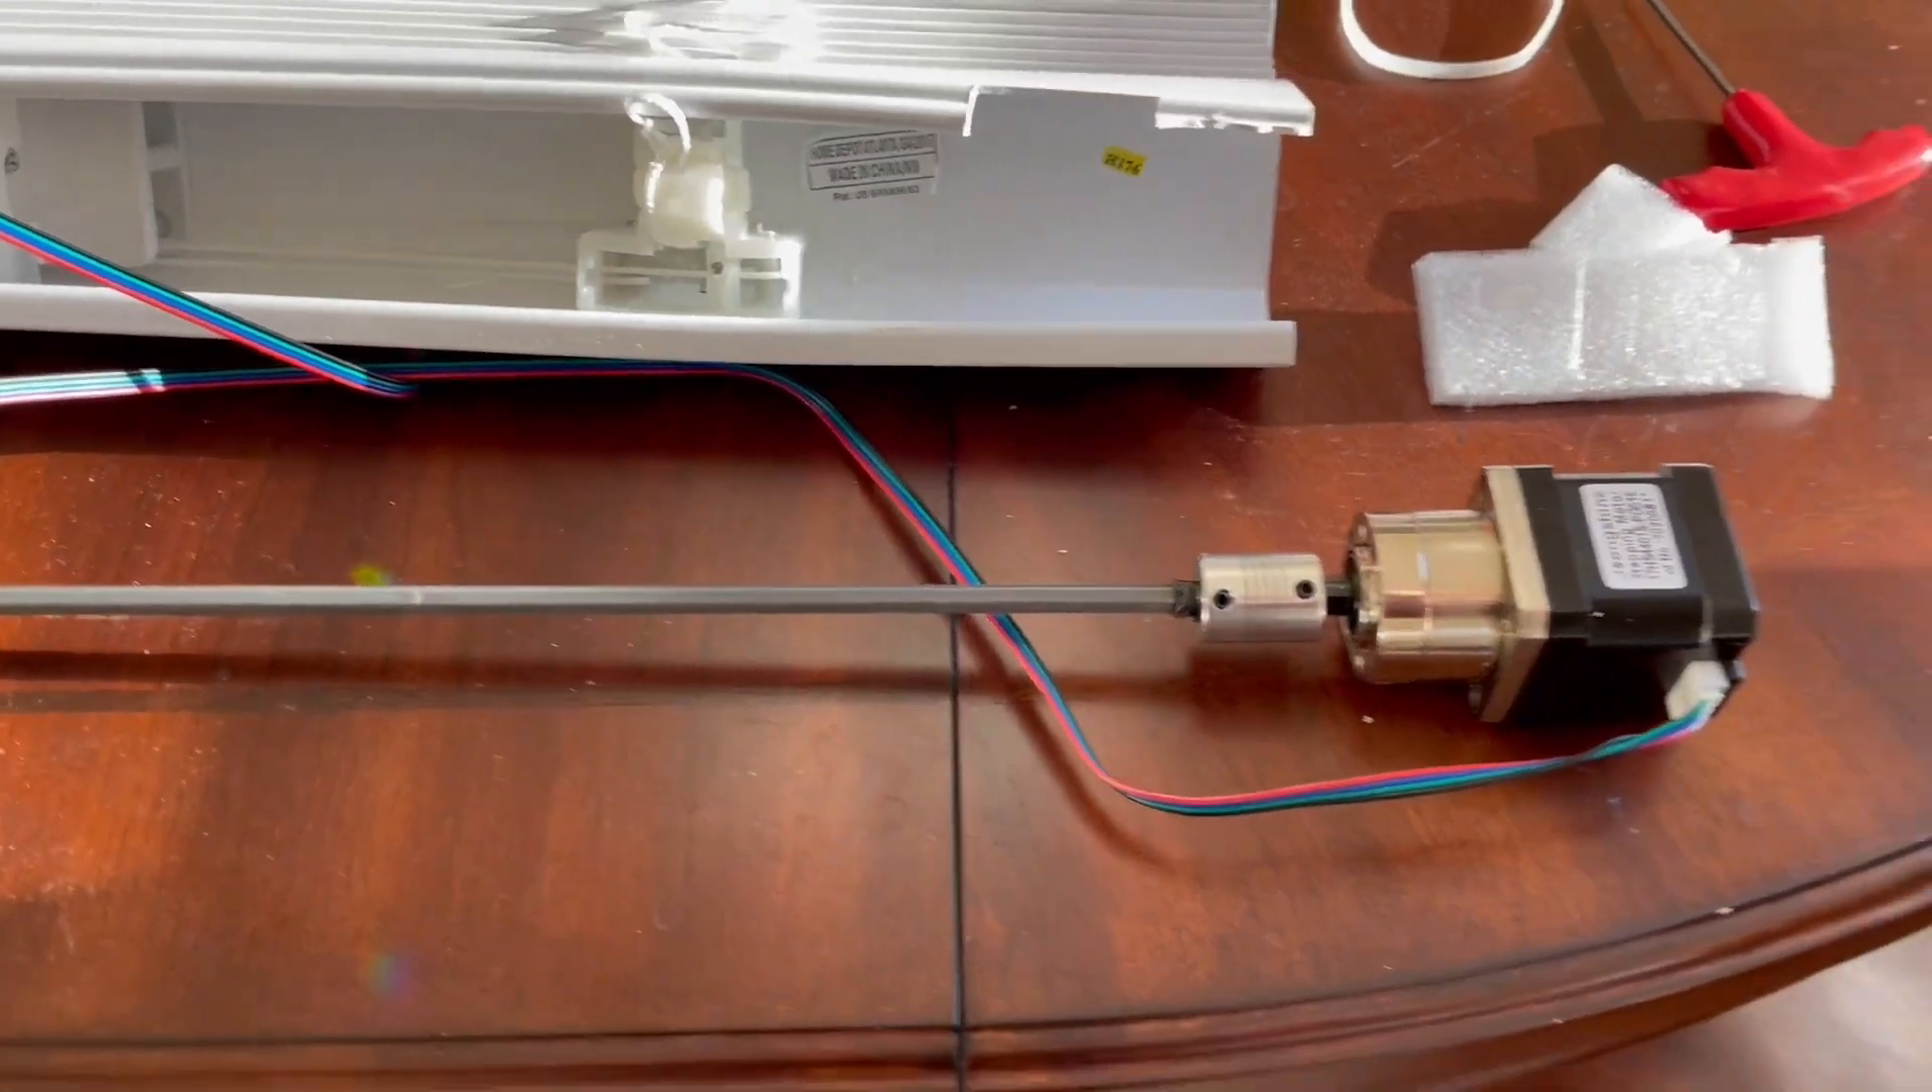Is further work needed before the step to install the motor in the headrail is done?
Yes.